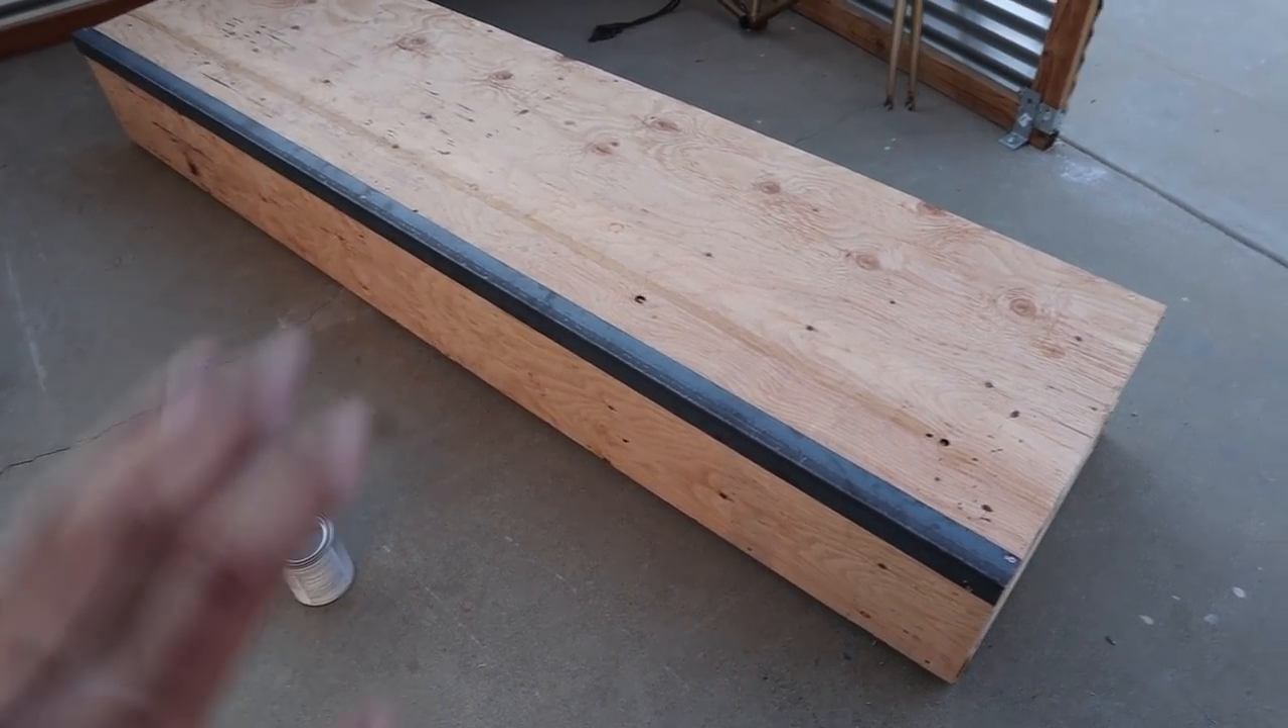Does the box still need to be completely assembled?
No.